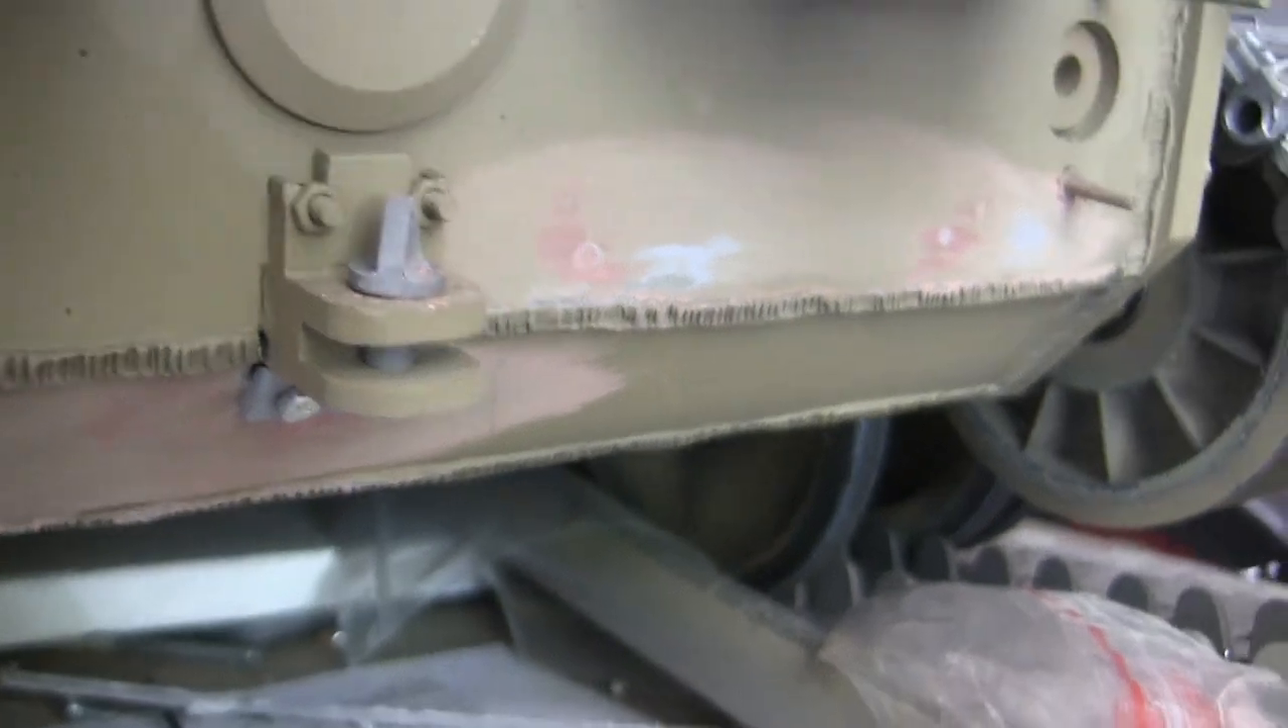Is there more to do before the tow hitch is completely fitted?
No.